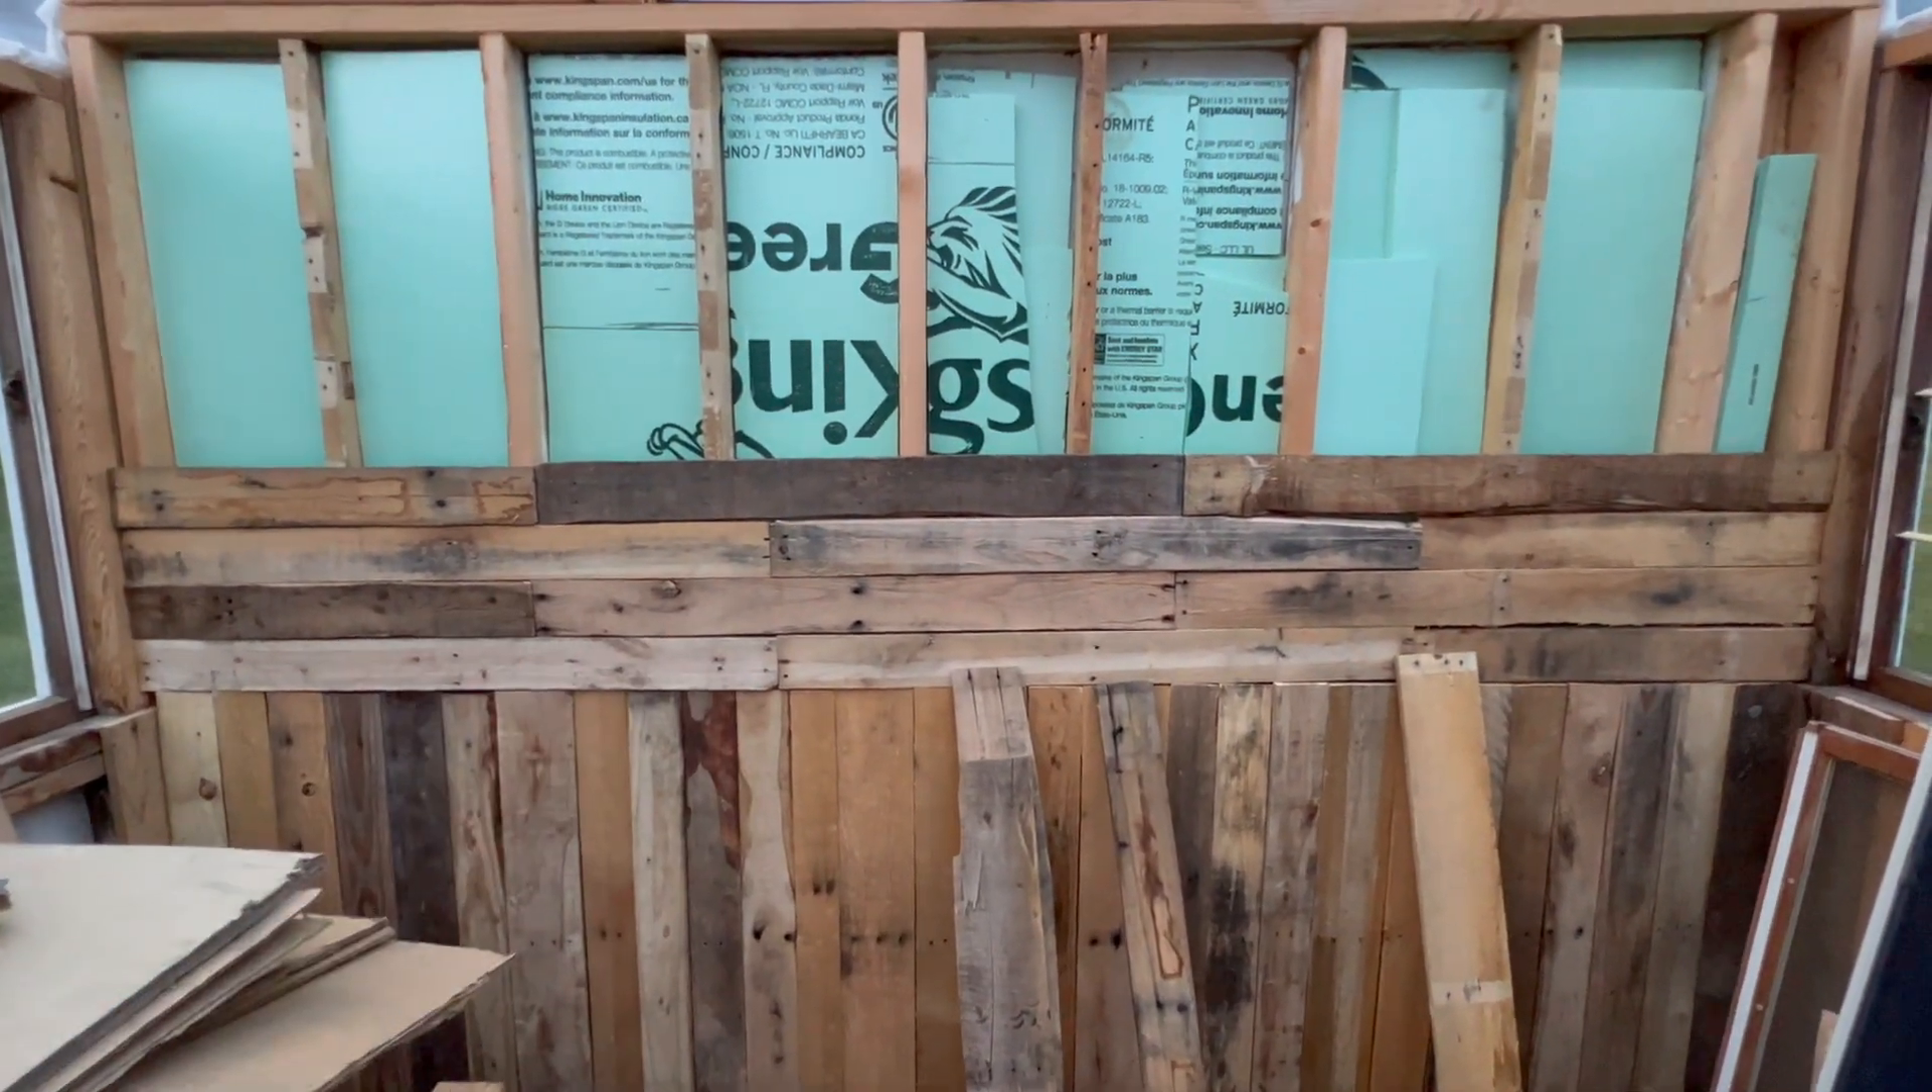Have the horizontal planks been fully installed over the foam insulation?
No.